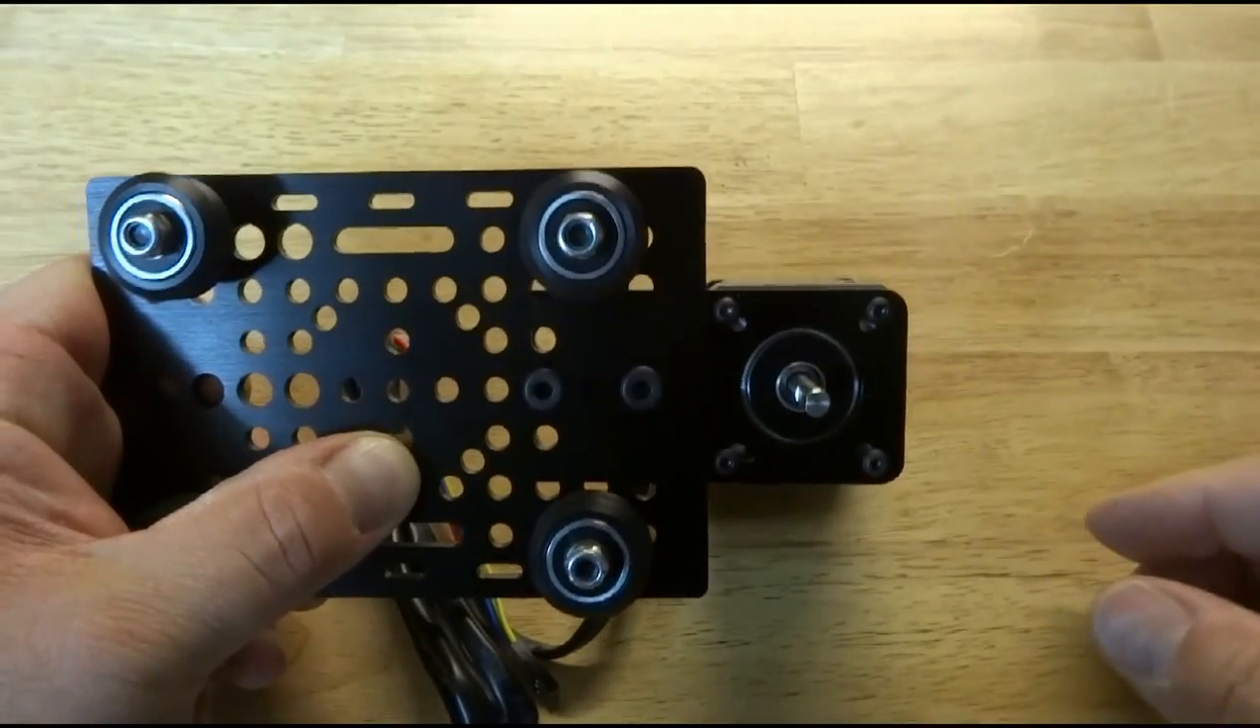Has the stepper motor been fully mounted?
Yes.